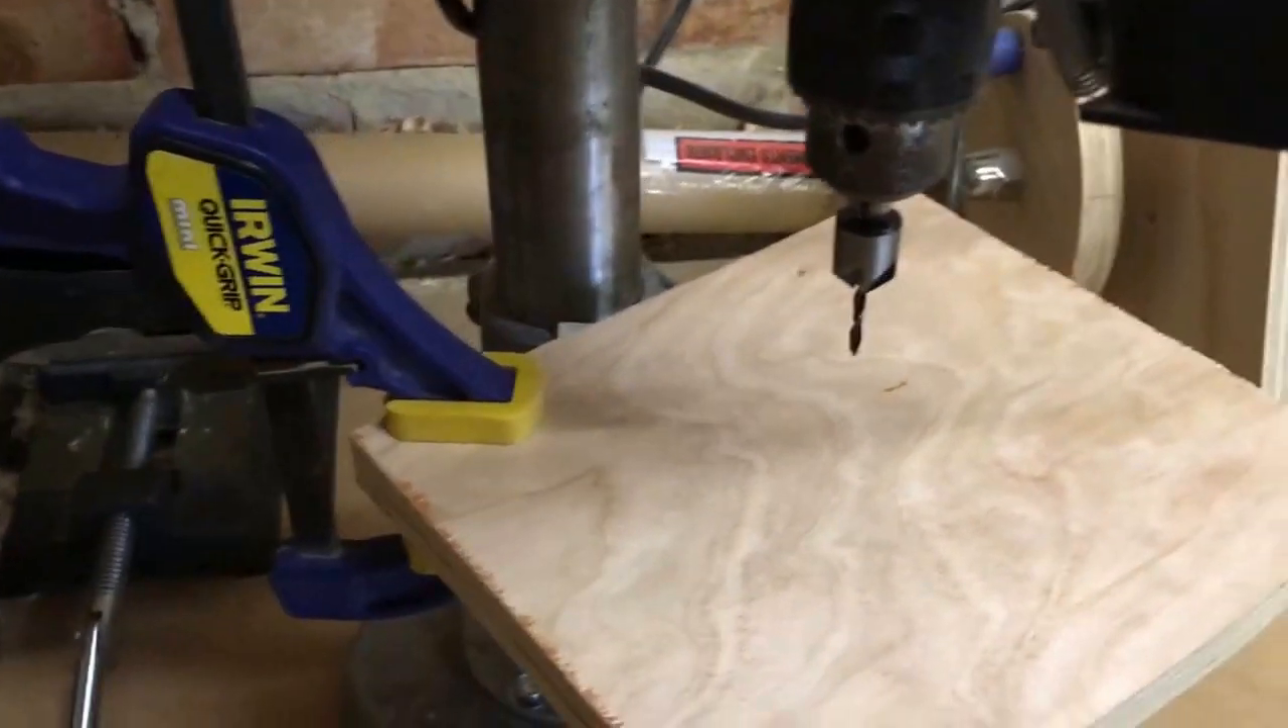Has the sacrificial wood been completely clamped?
Yes.